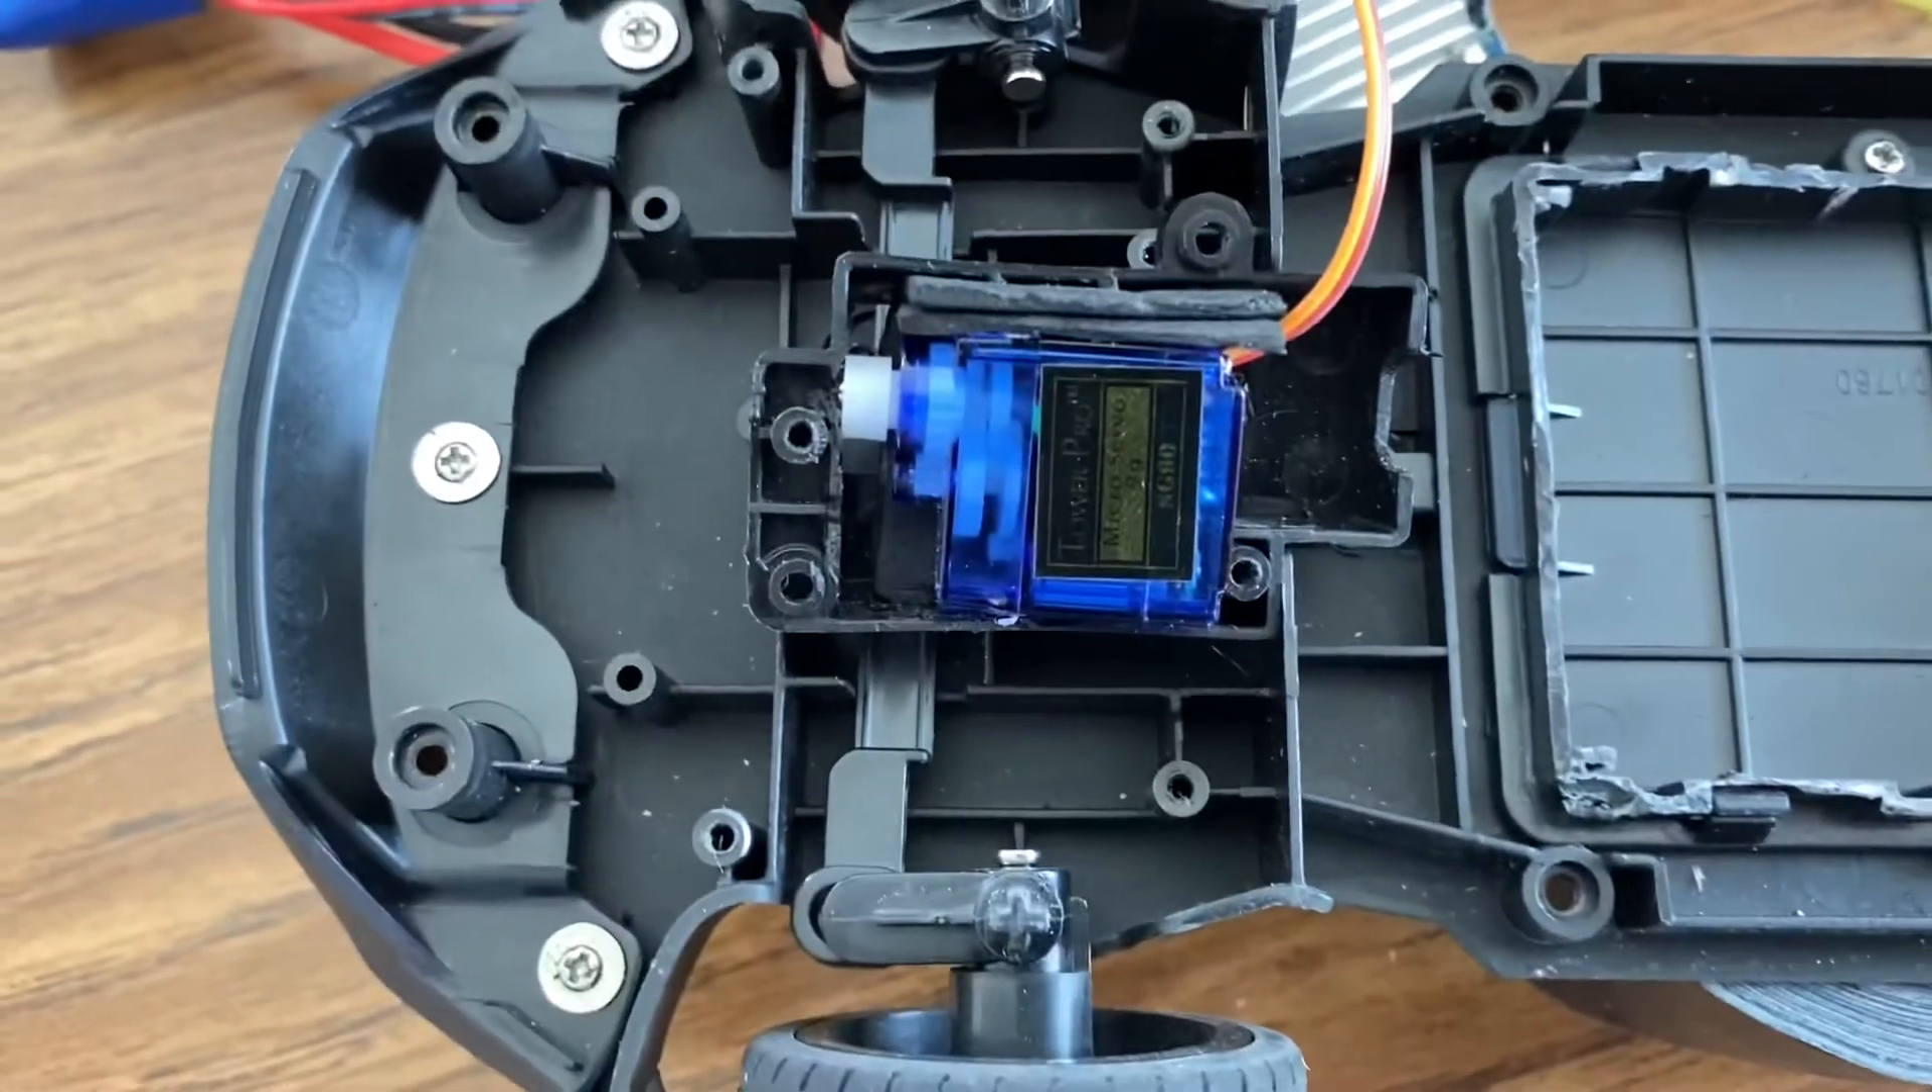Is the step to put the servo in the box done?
Yes.